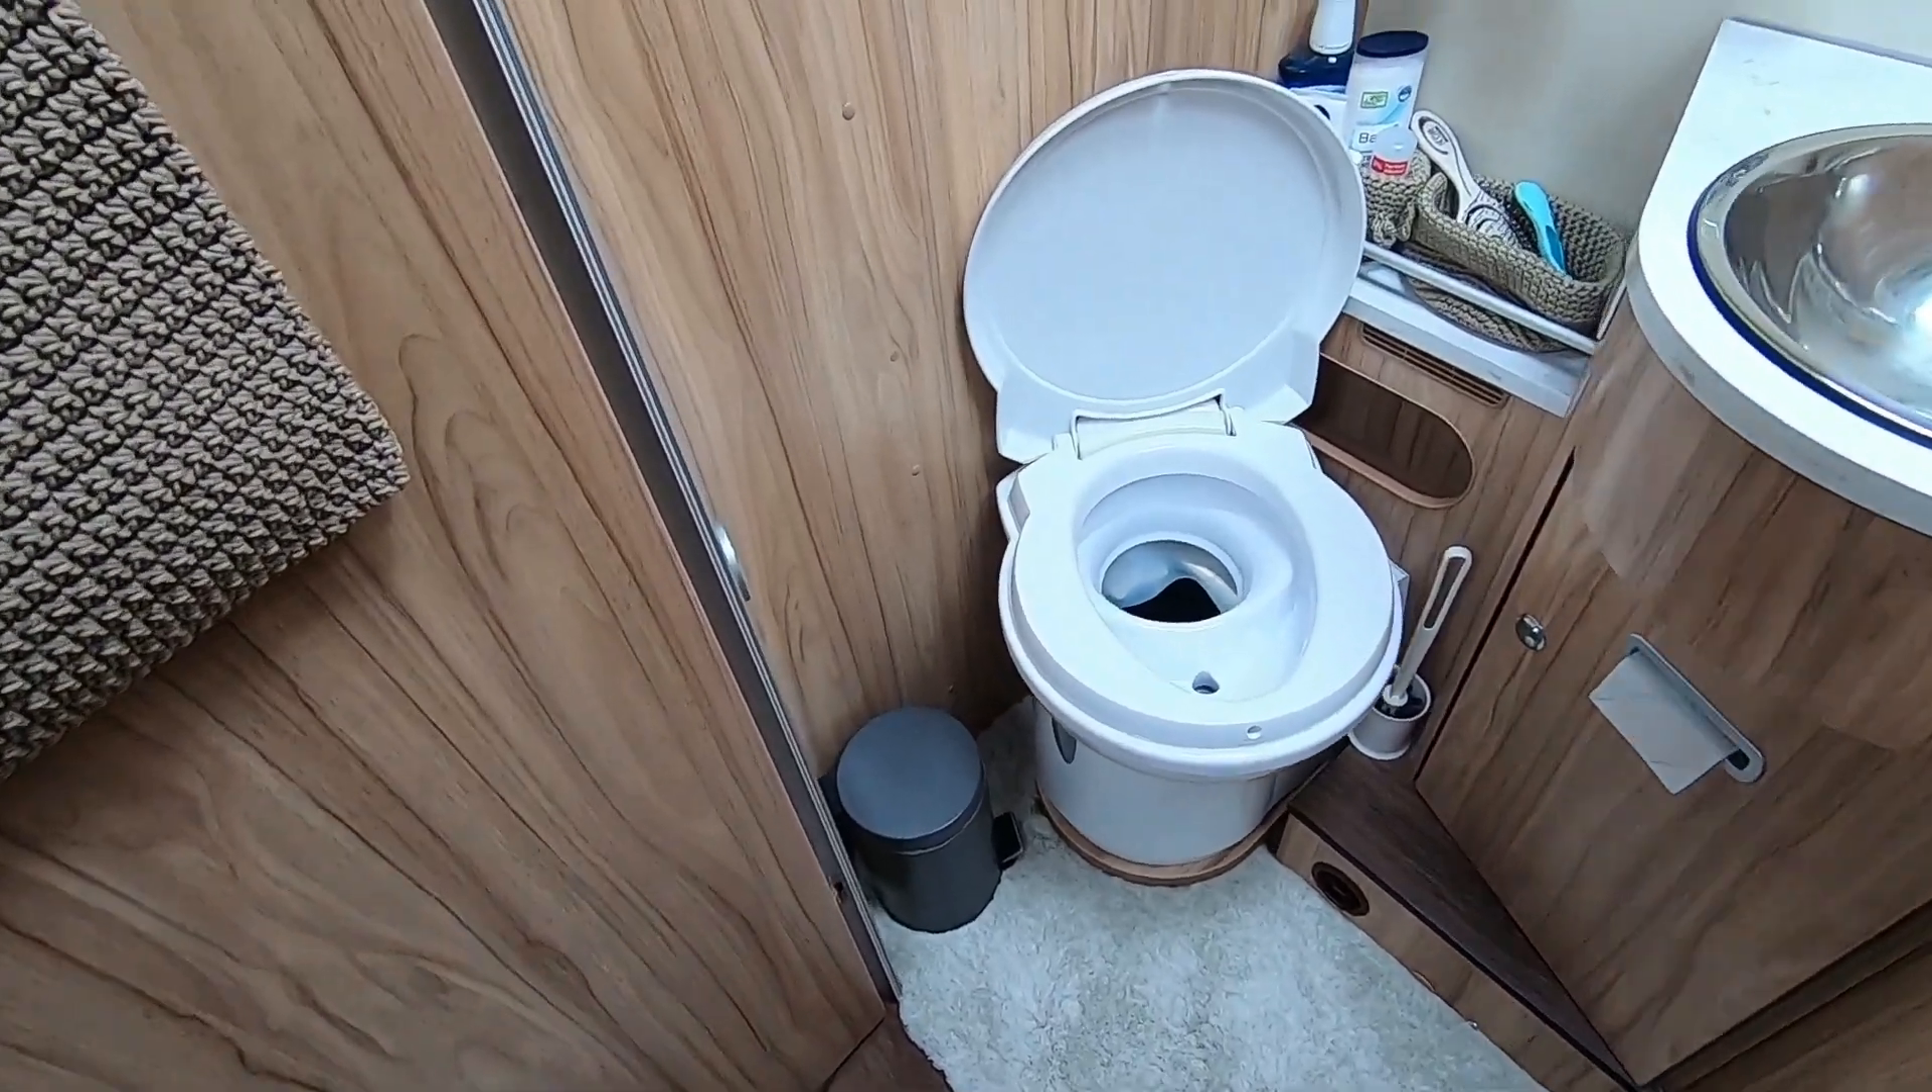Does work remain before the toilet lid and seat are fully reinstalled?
No.